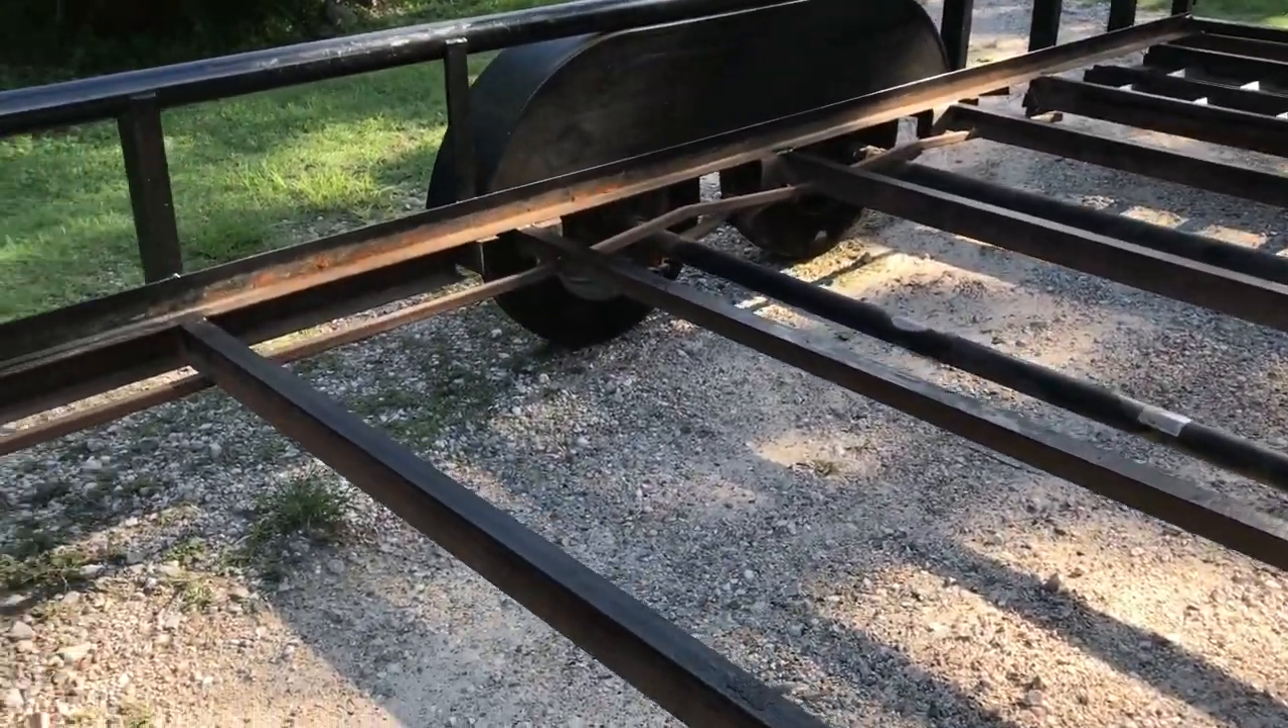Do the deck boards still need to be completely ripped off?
No.